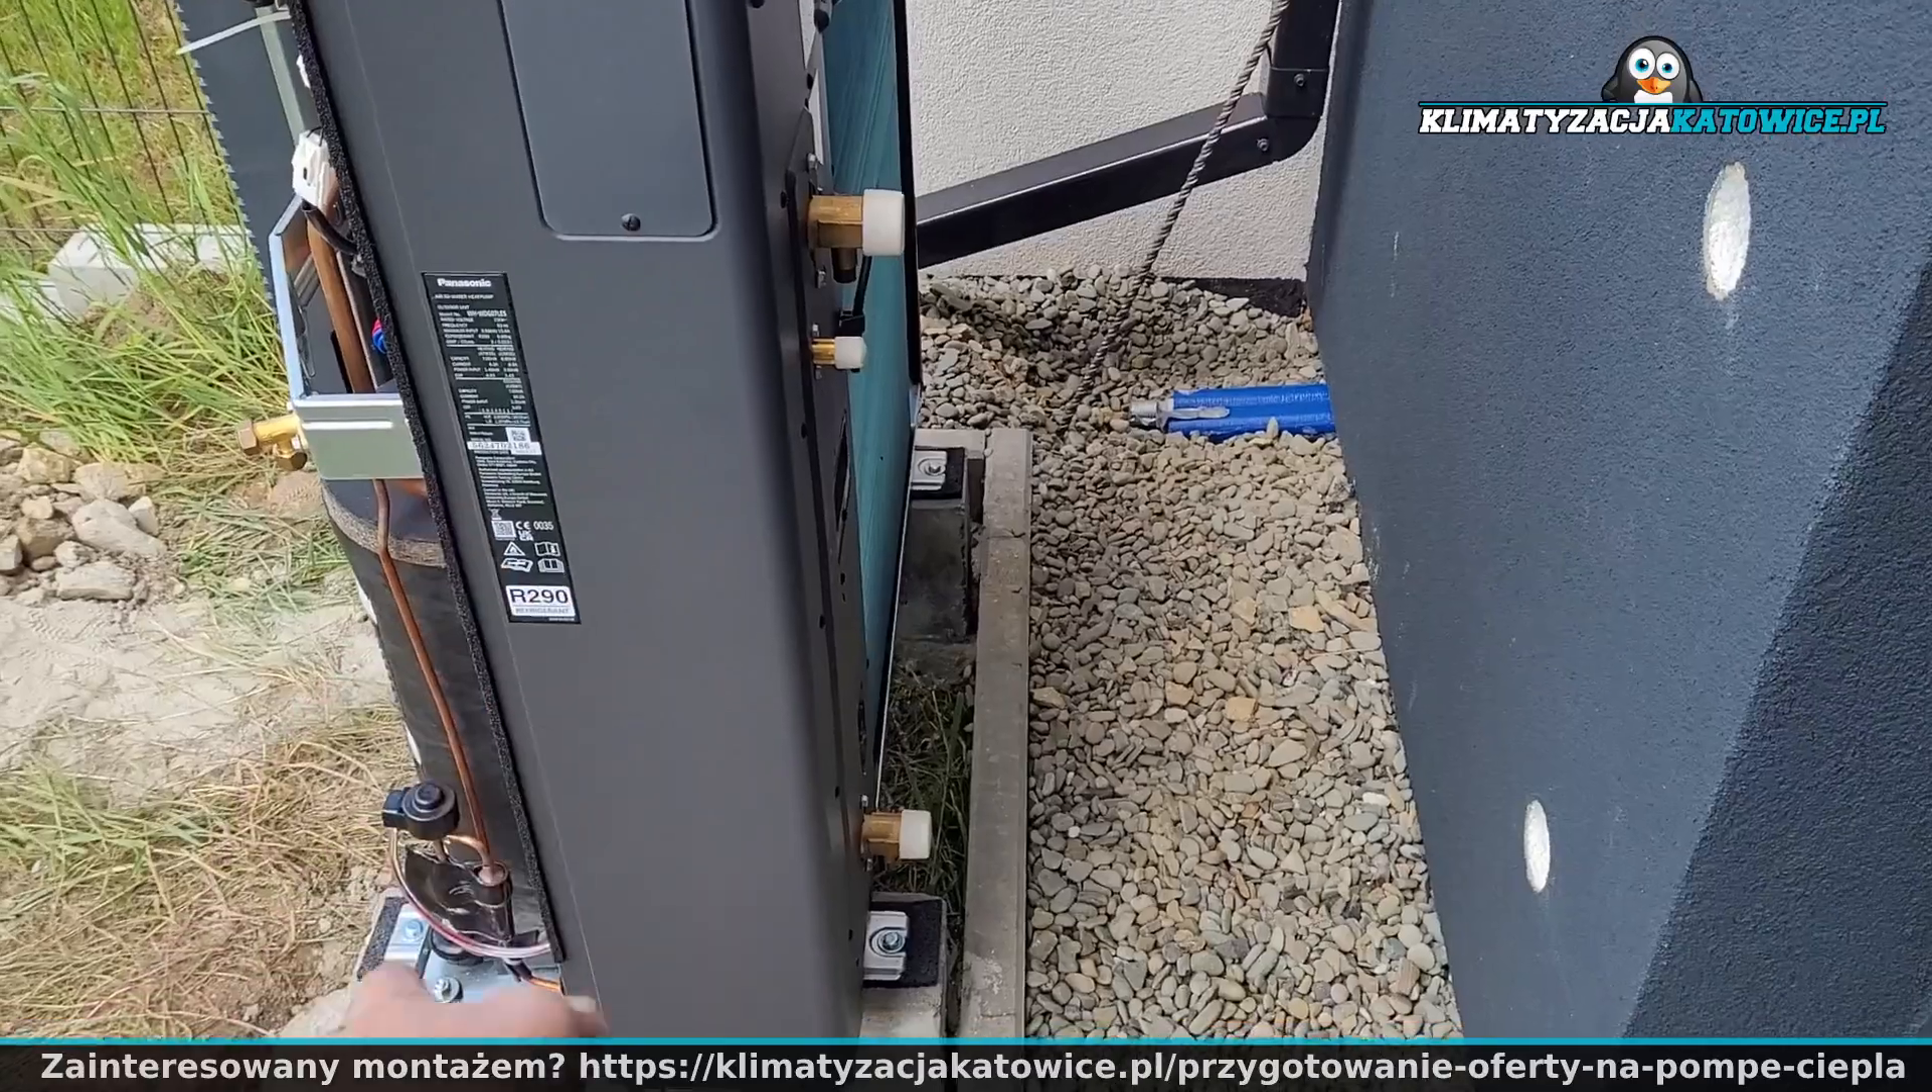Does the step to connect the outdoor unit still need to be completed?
Yes.